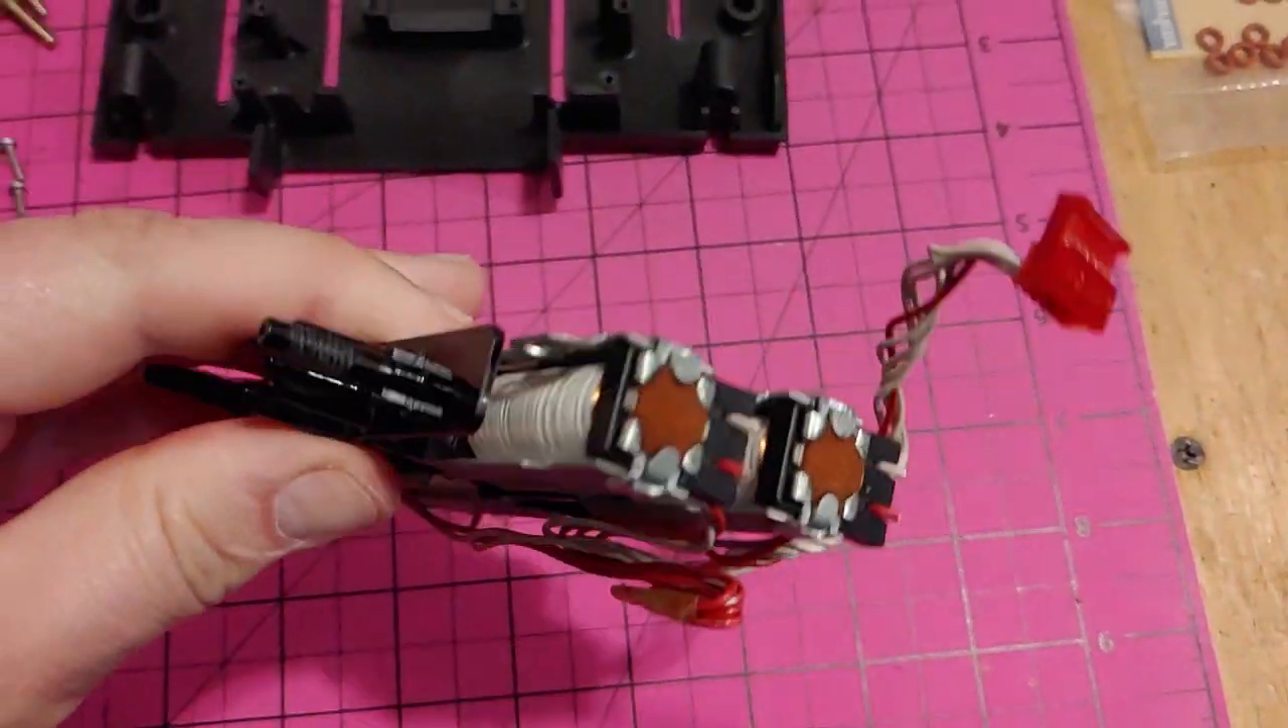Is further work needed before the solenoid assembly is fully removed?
No.